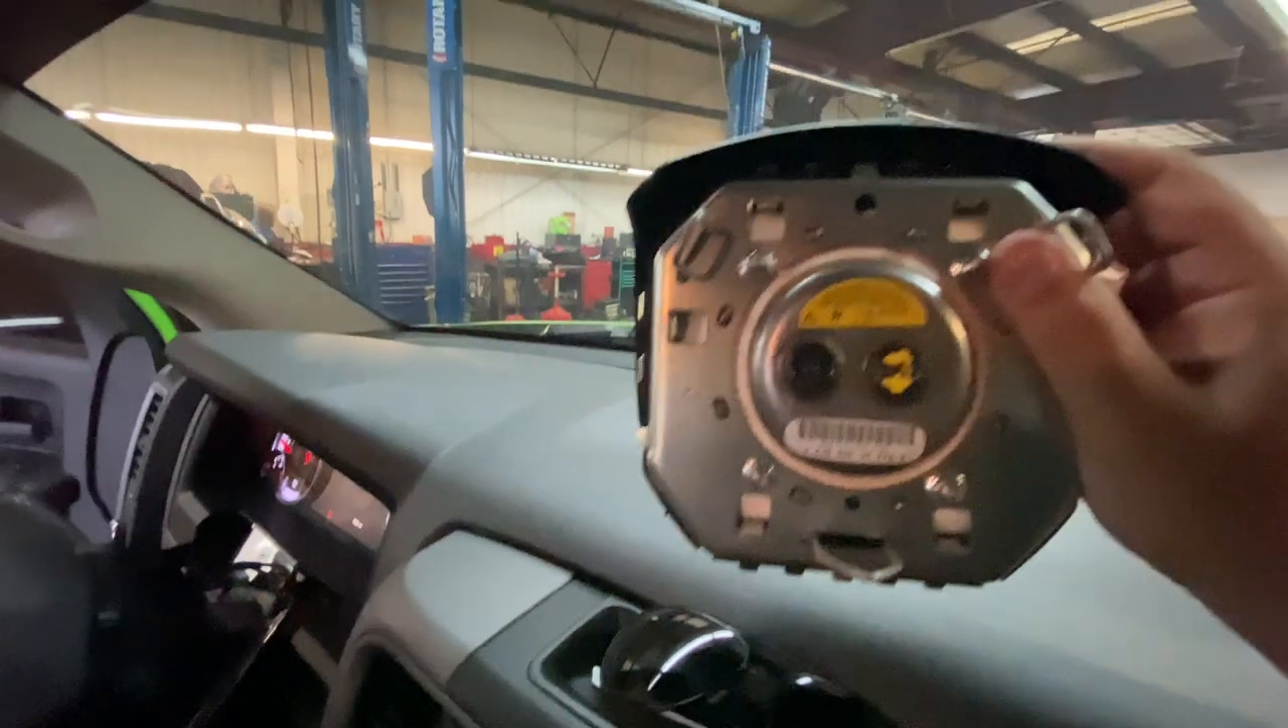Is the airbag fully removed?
Yes.